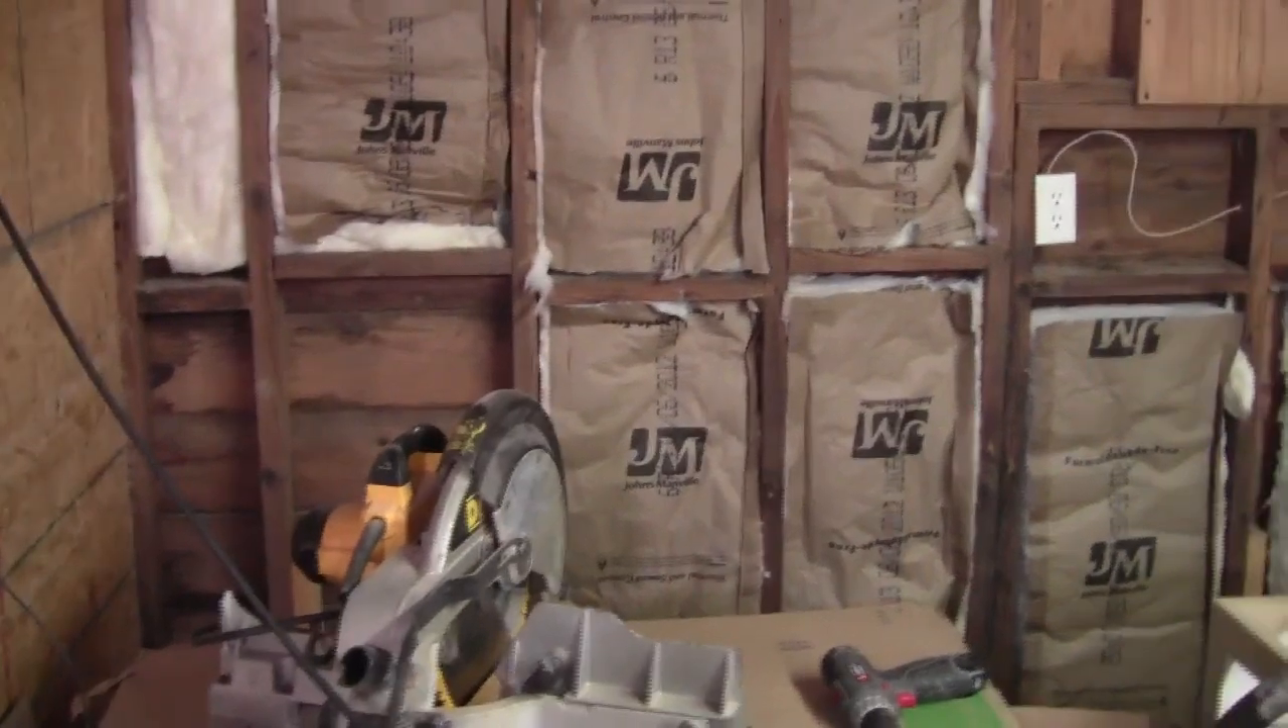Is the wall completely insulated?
No.